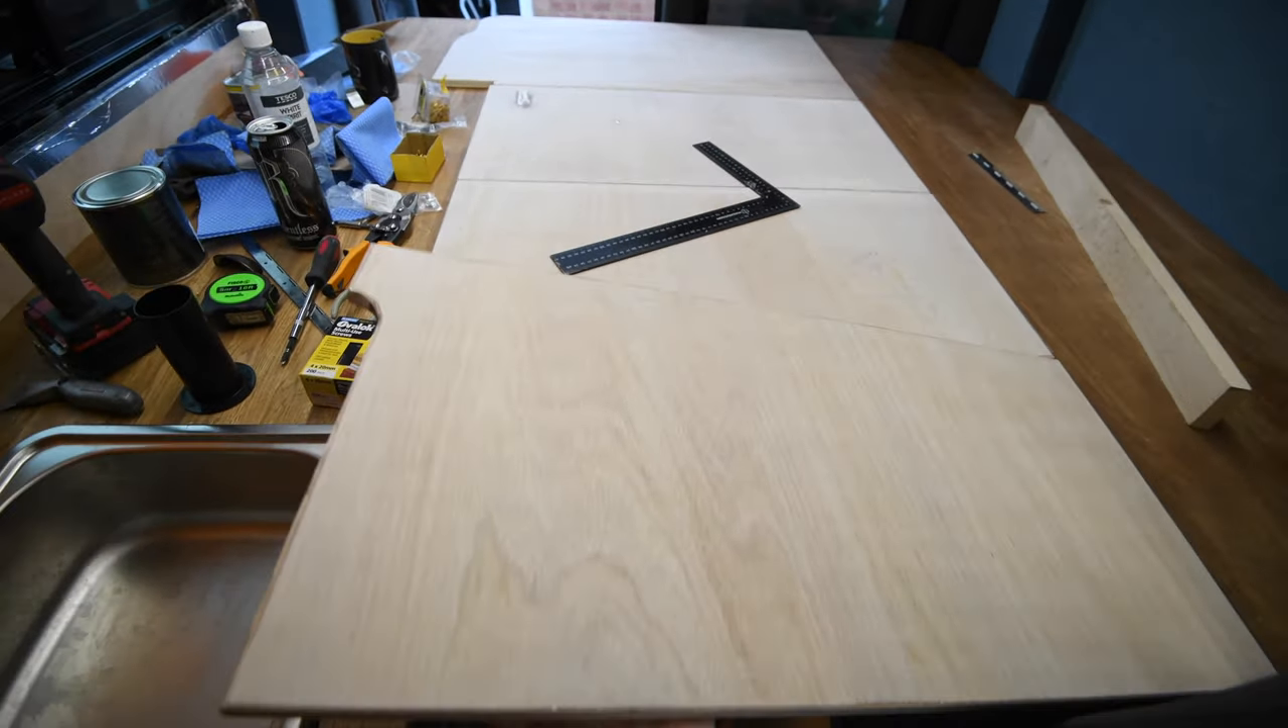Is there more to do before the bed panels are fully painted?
Yes.